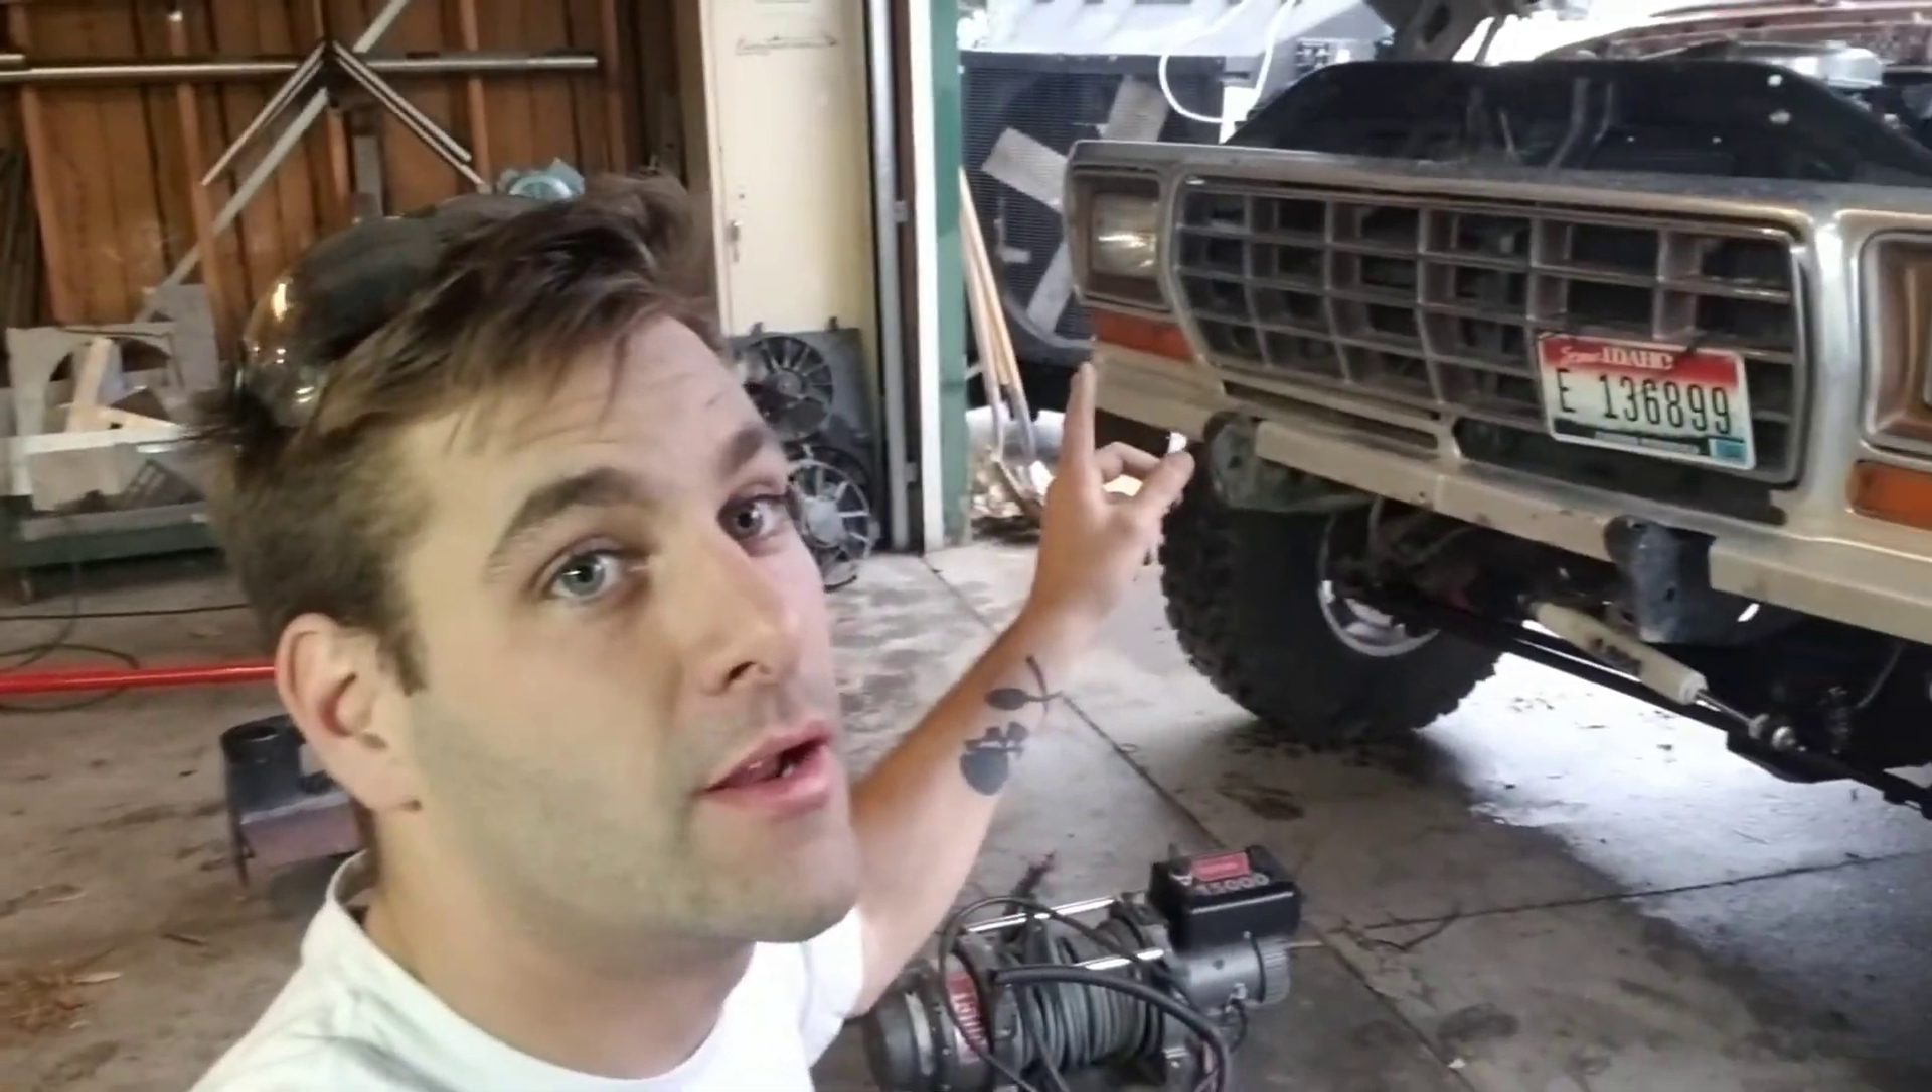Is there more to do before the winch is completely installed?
Yes.